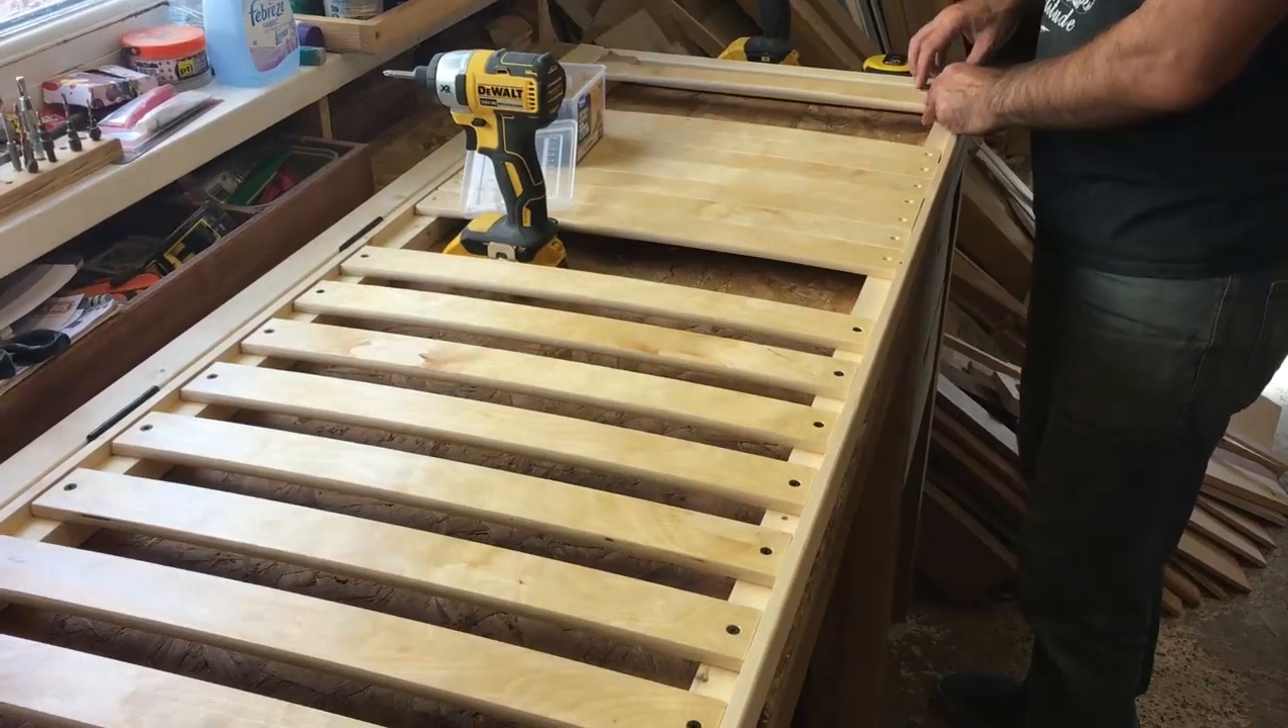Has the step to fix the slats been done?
No.